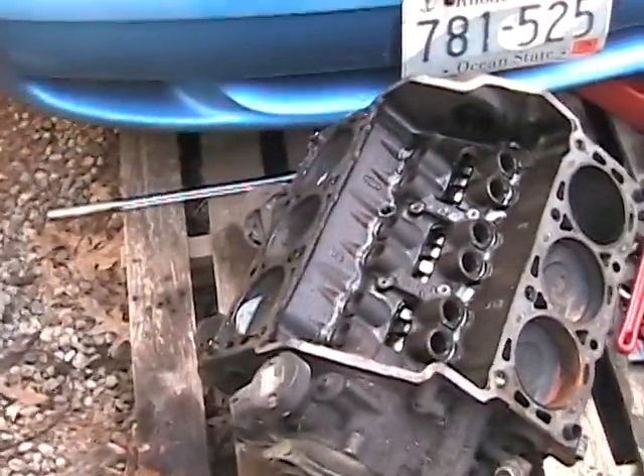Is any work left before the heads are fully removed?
No.